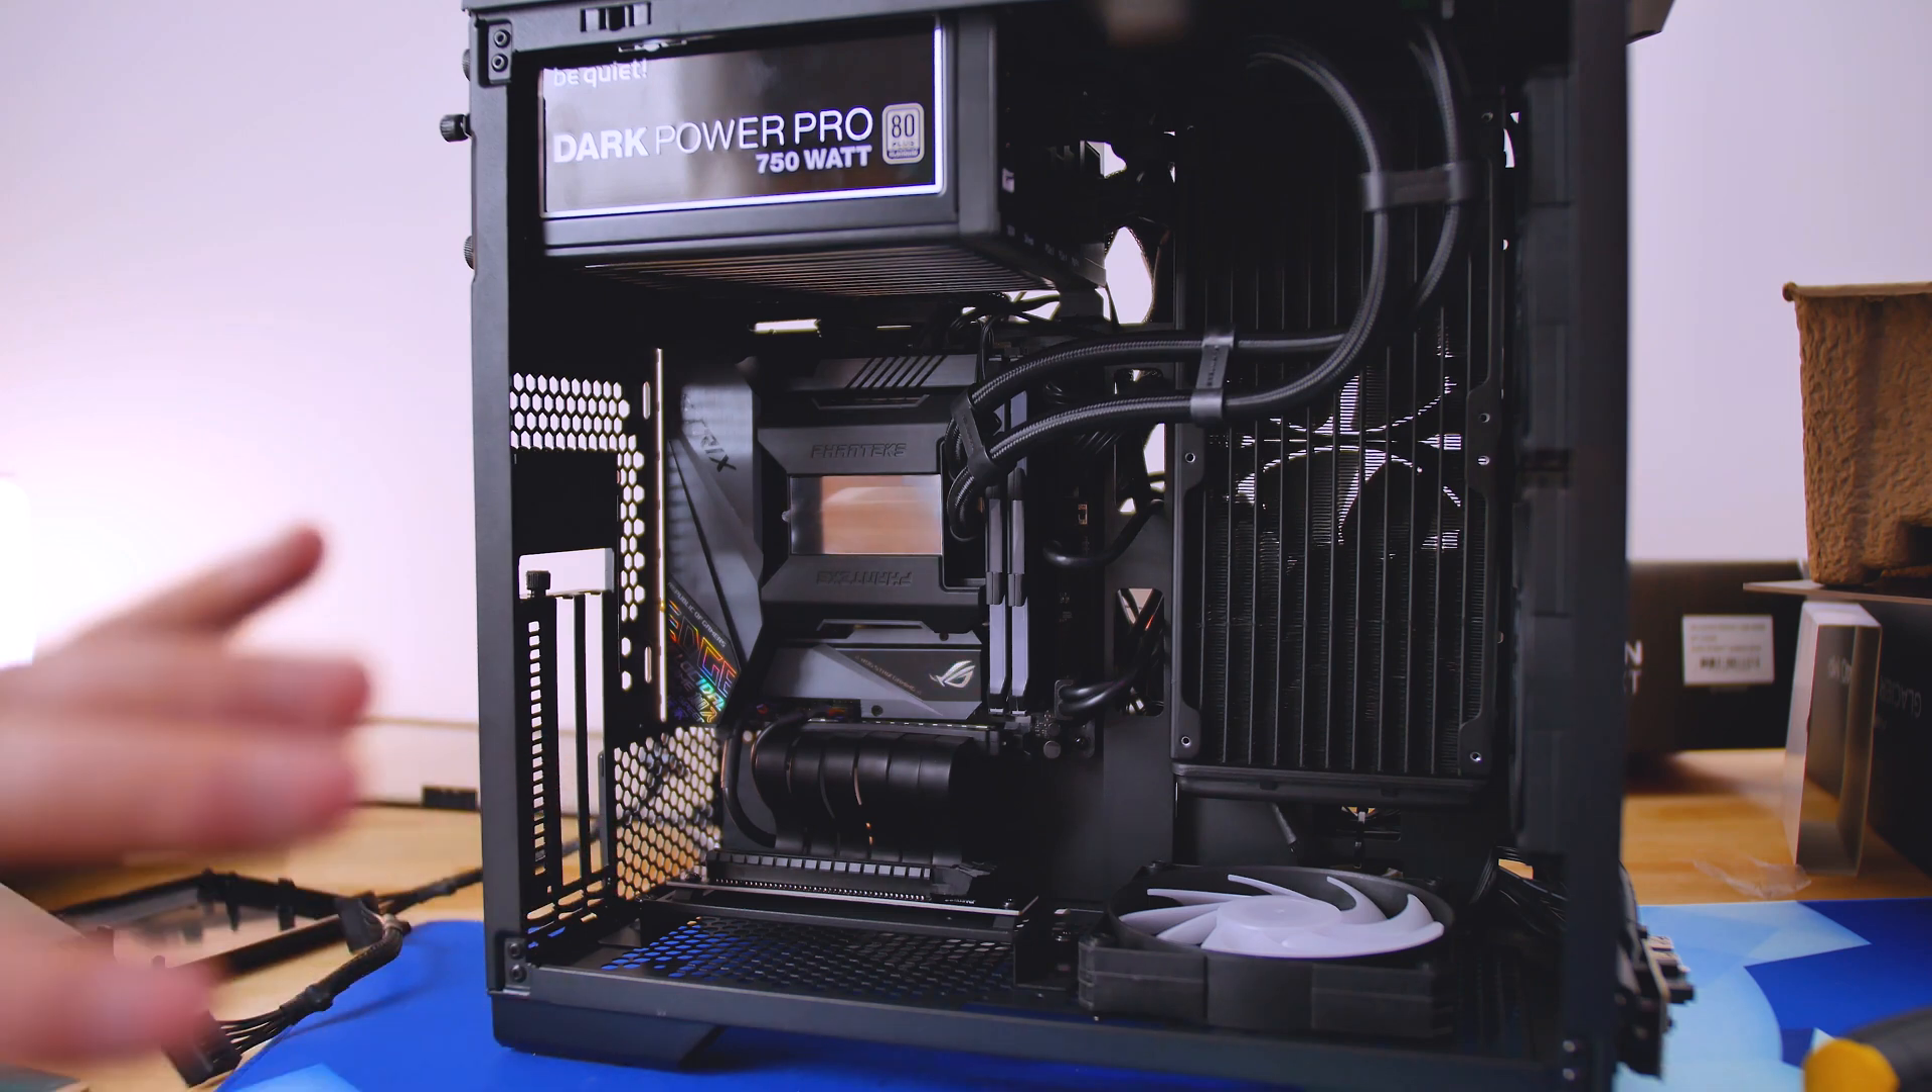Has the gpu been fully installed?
No.